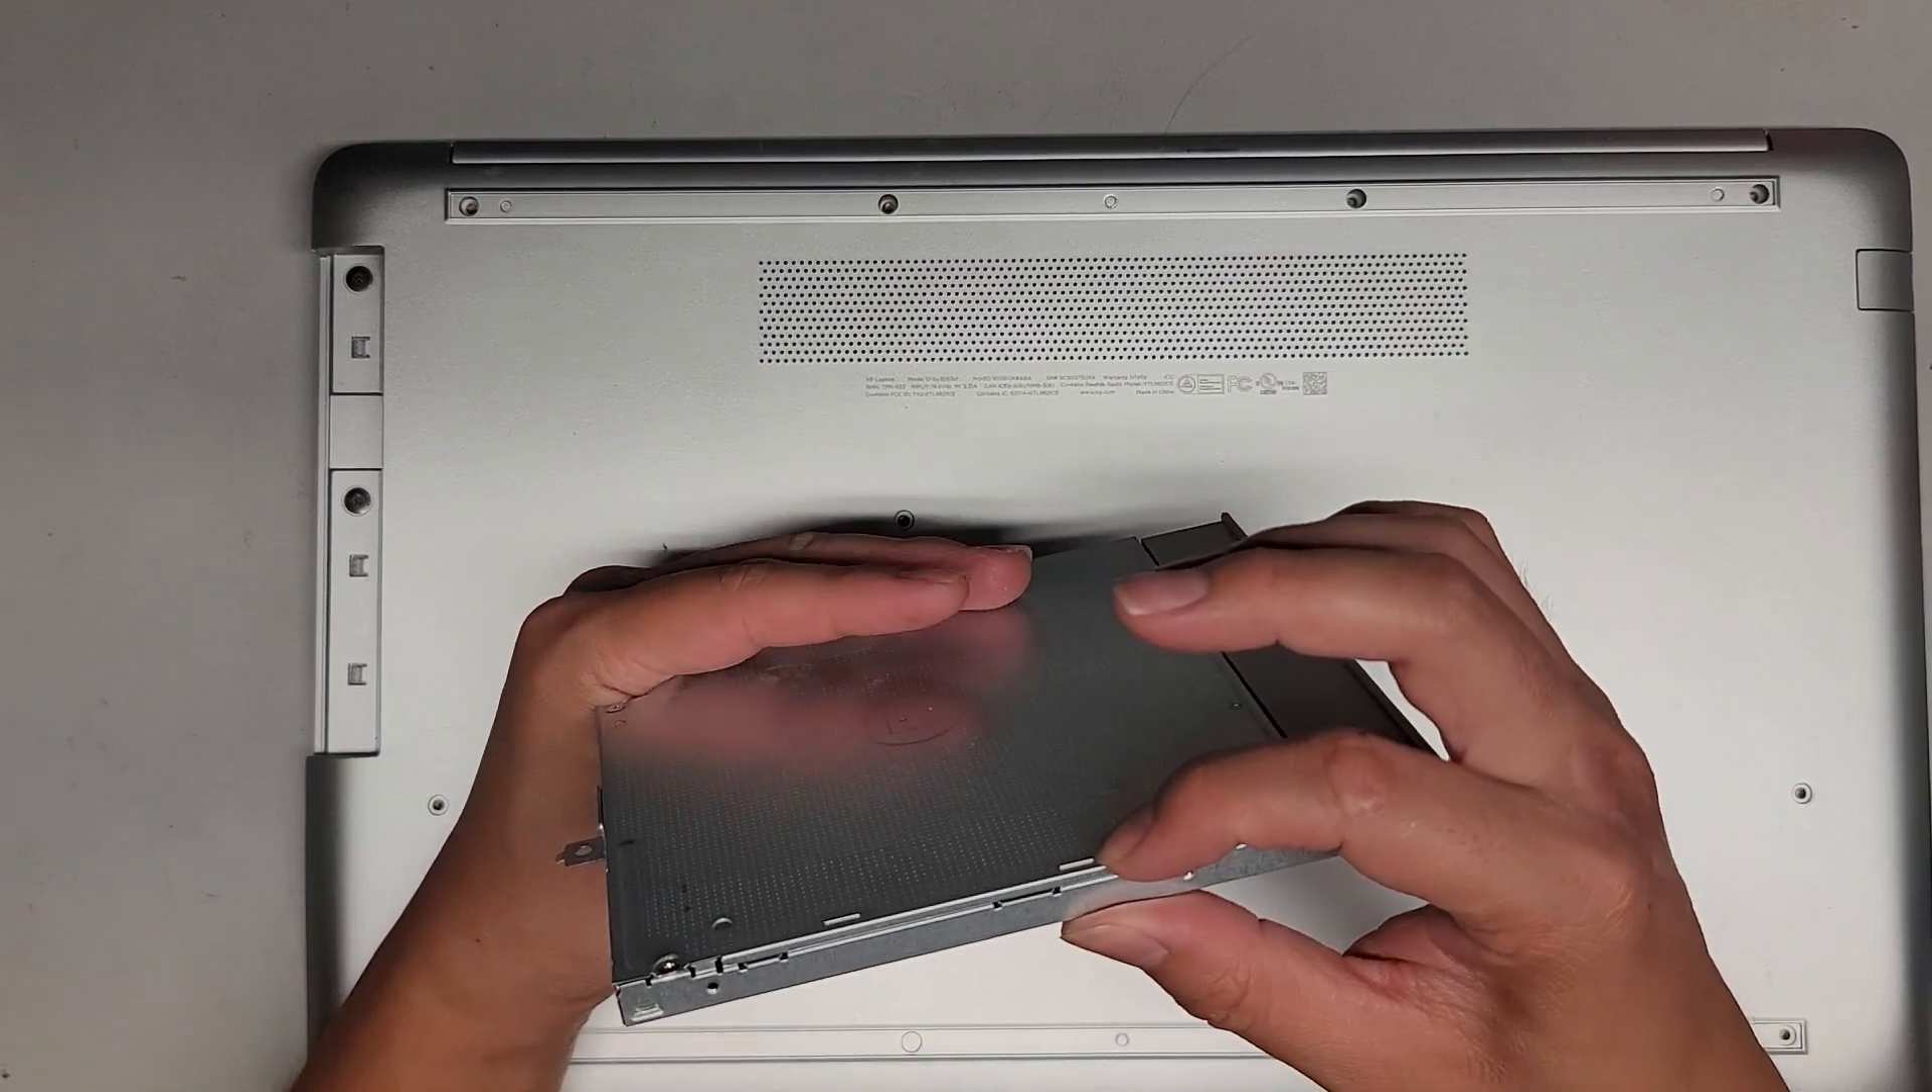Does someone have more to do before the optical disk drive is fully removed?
No.